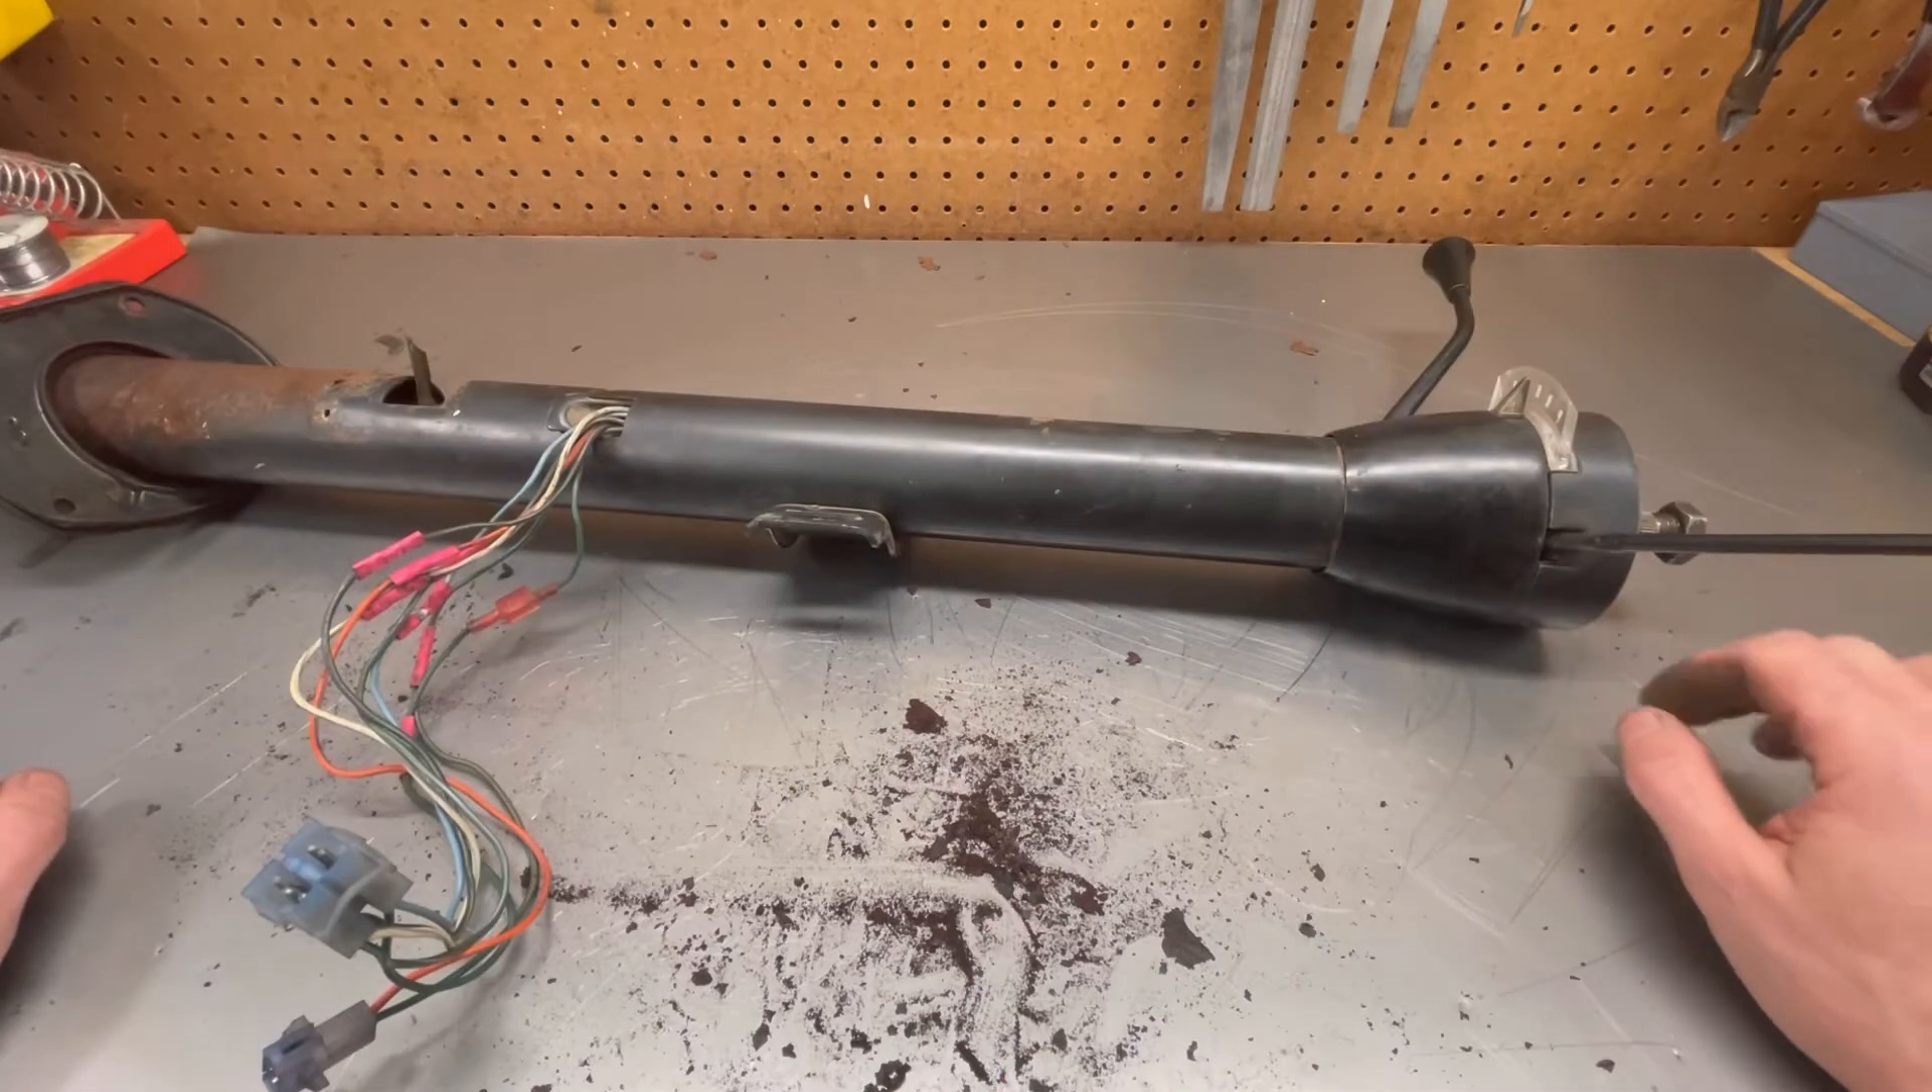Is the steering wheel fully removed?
Yes.